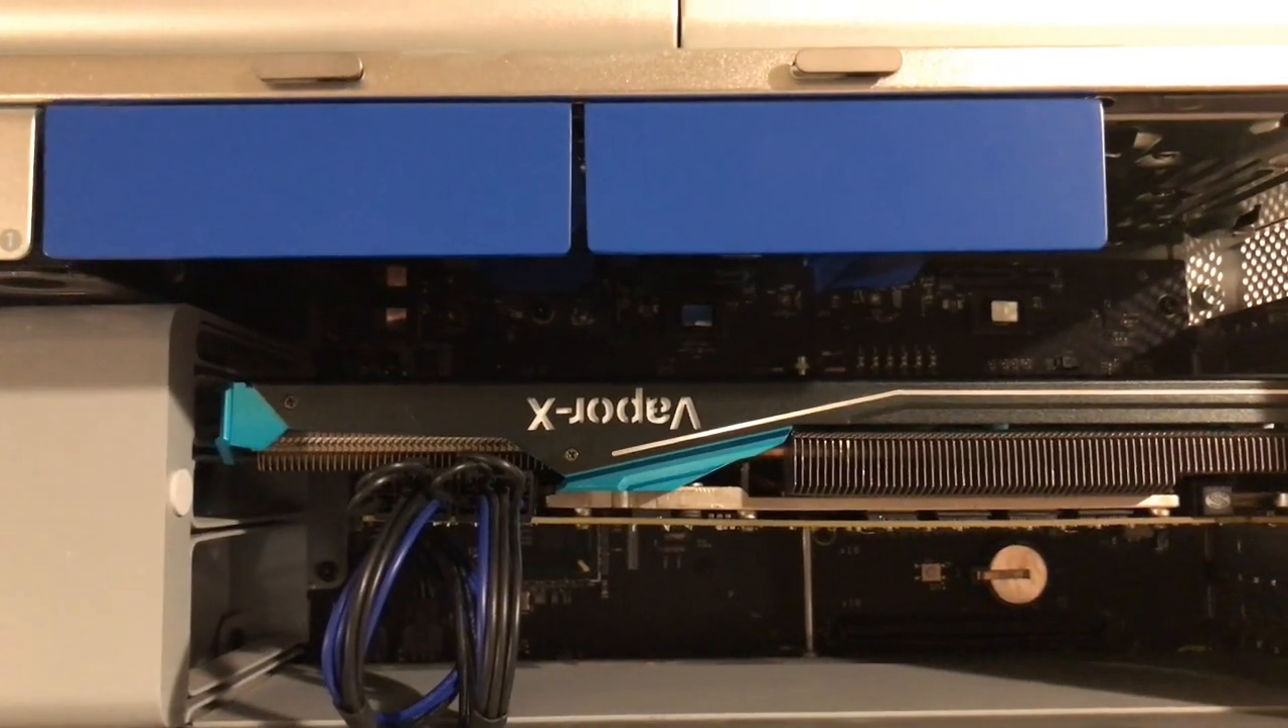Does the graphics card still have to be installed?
No.